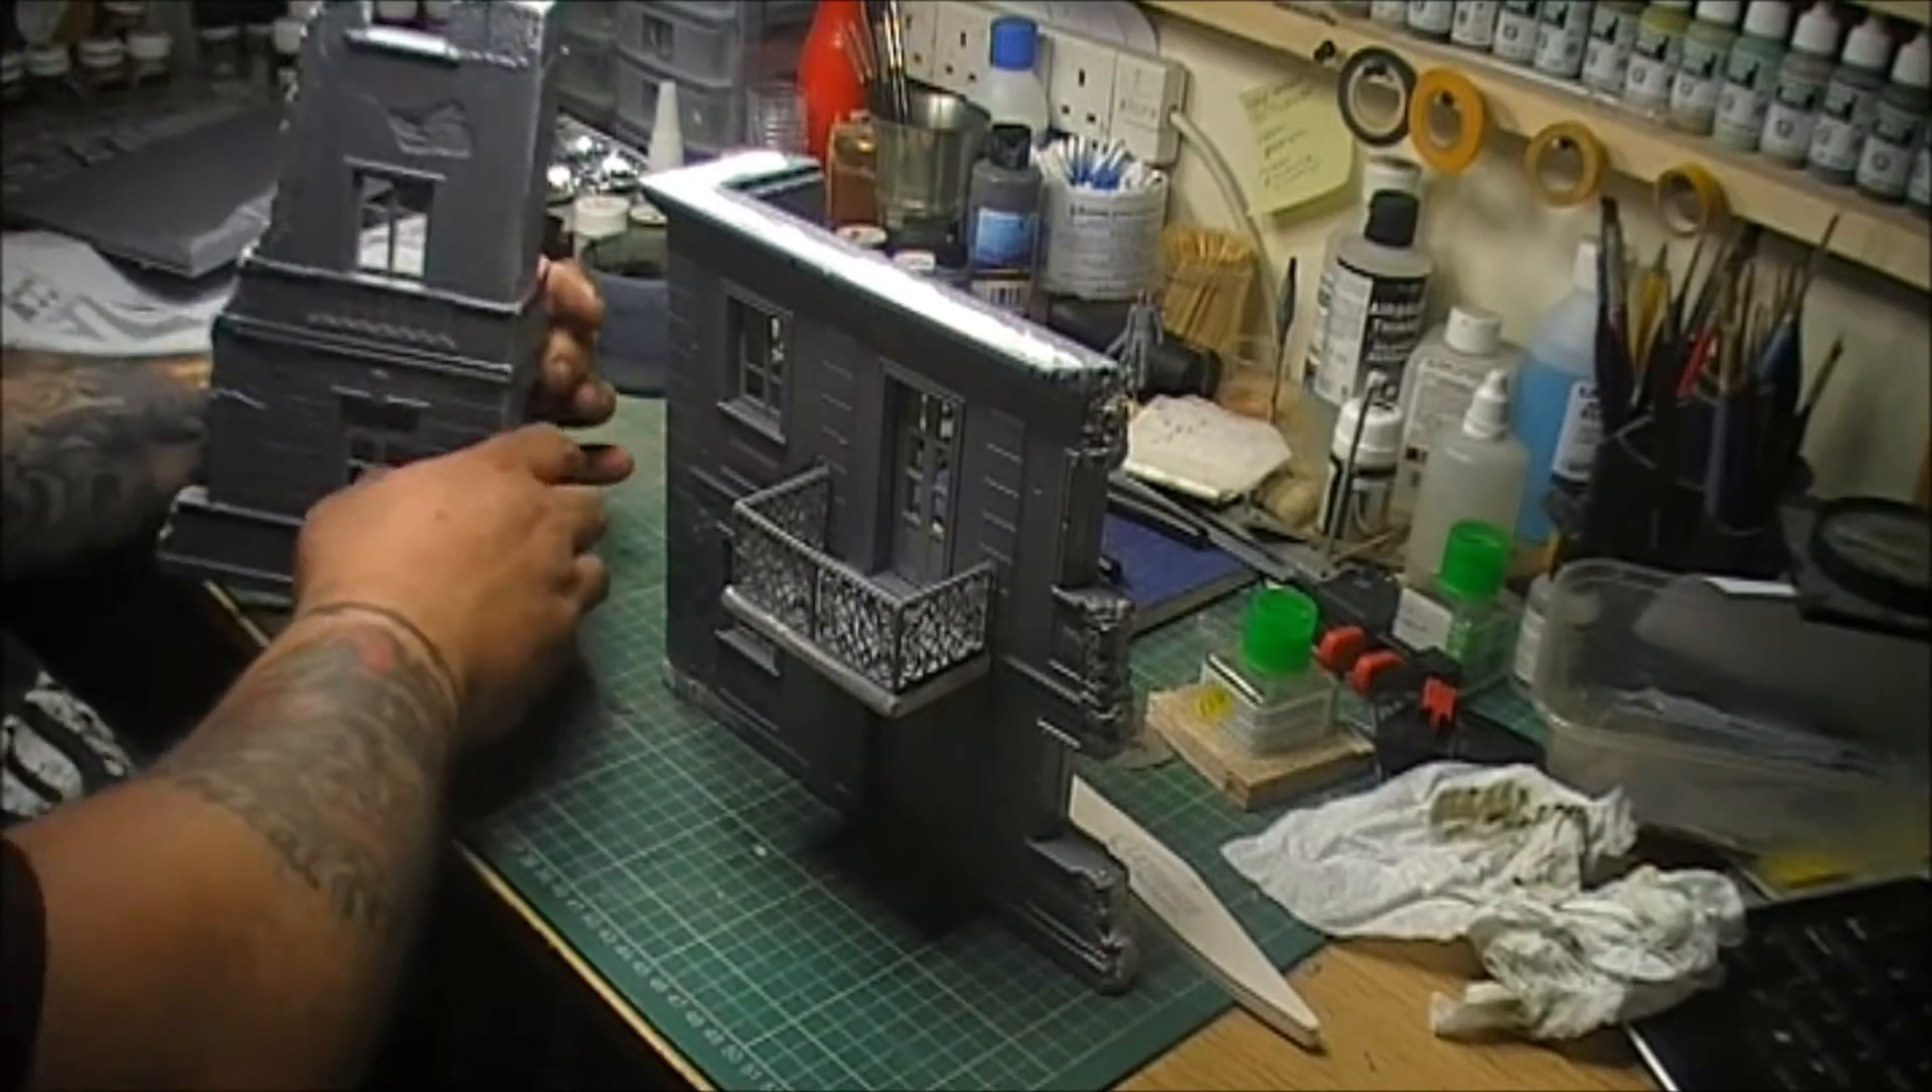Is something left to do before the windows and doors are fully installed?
No.